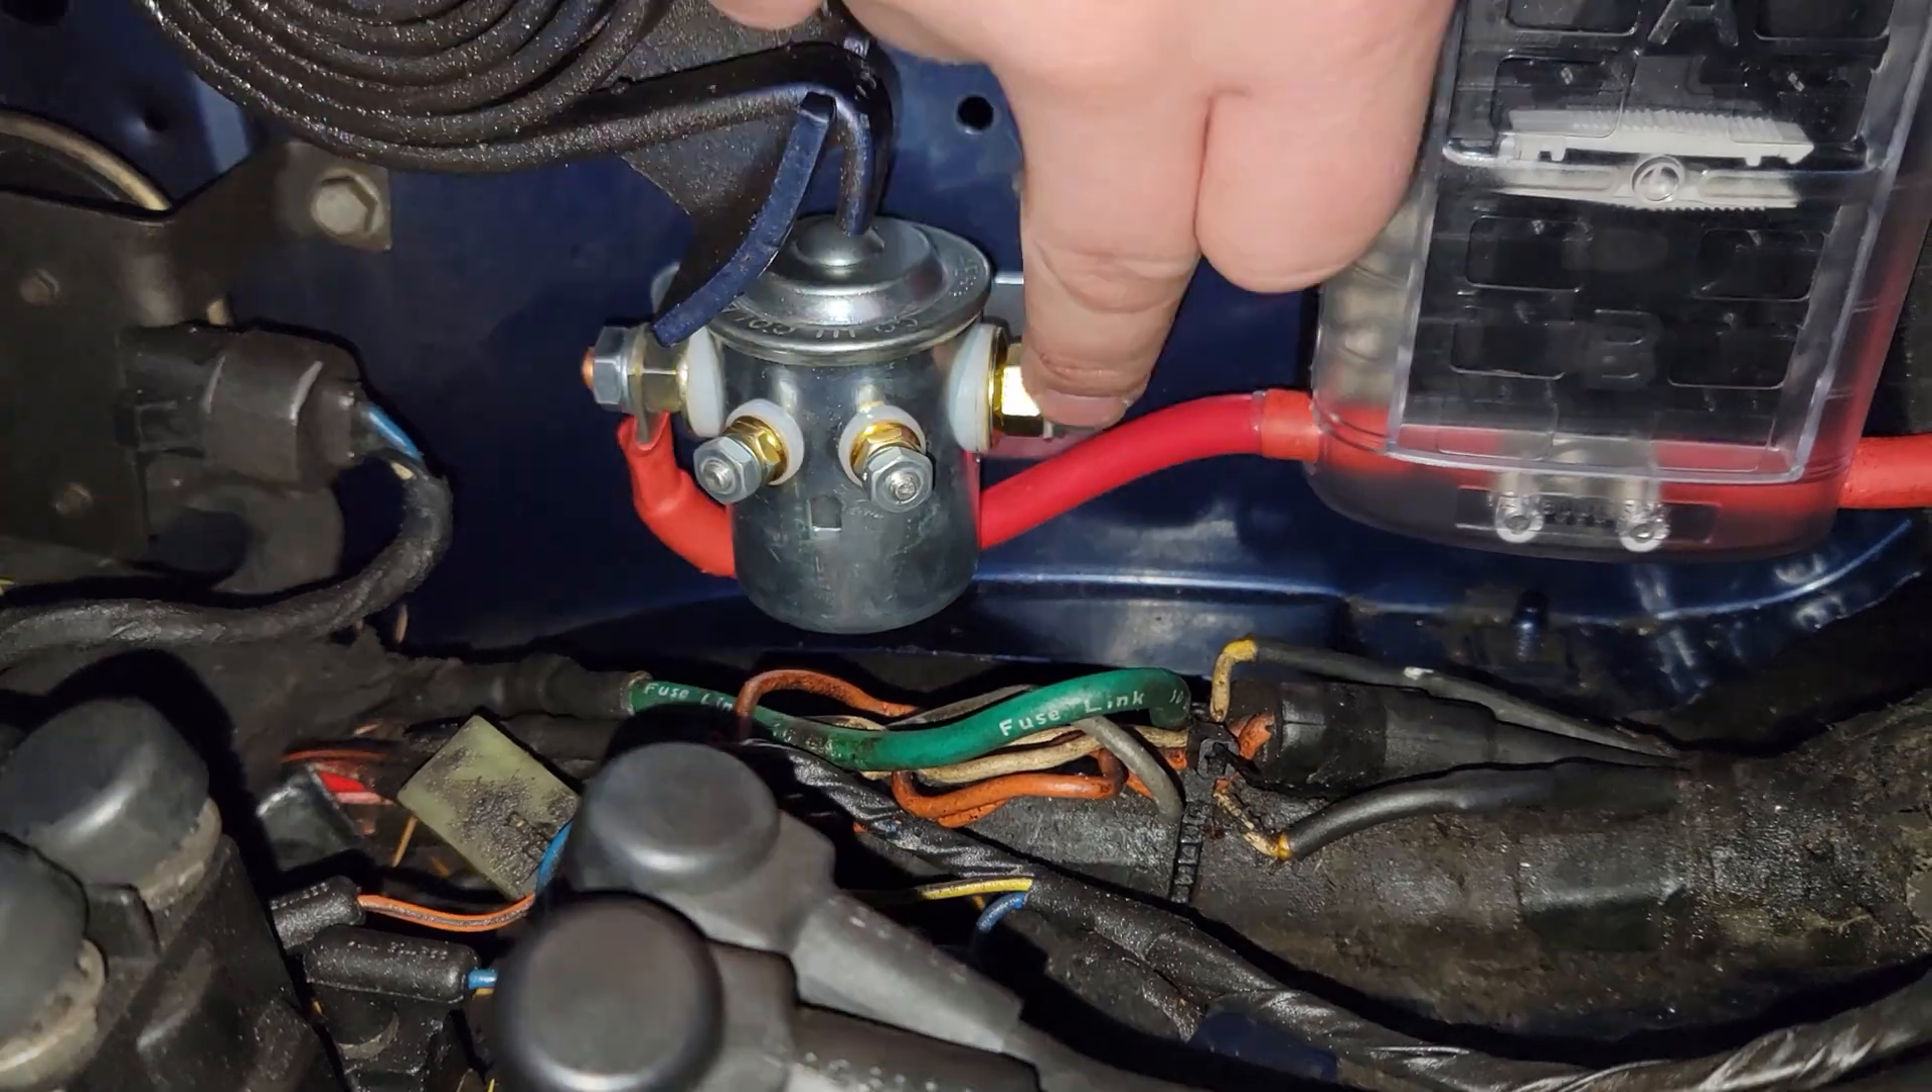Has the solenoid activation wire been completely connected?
No.